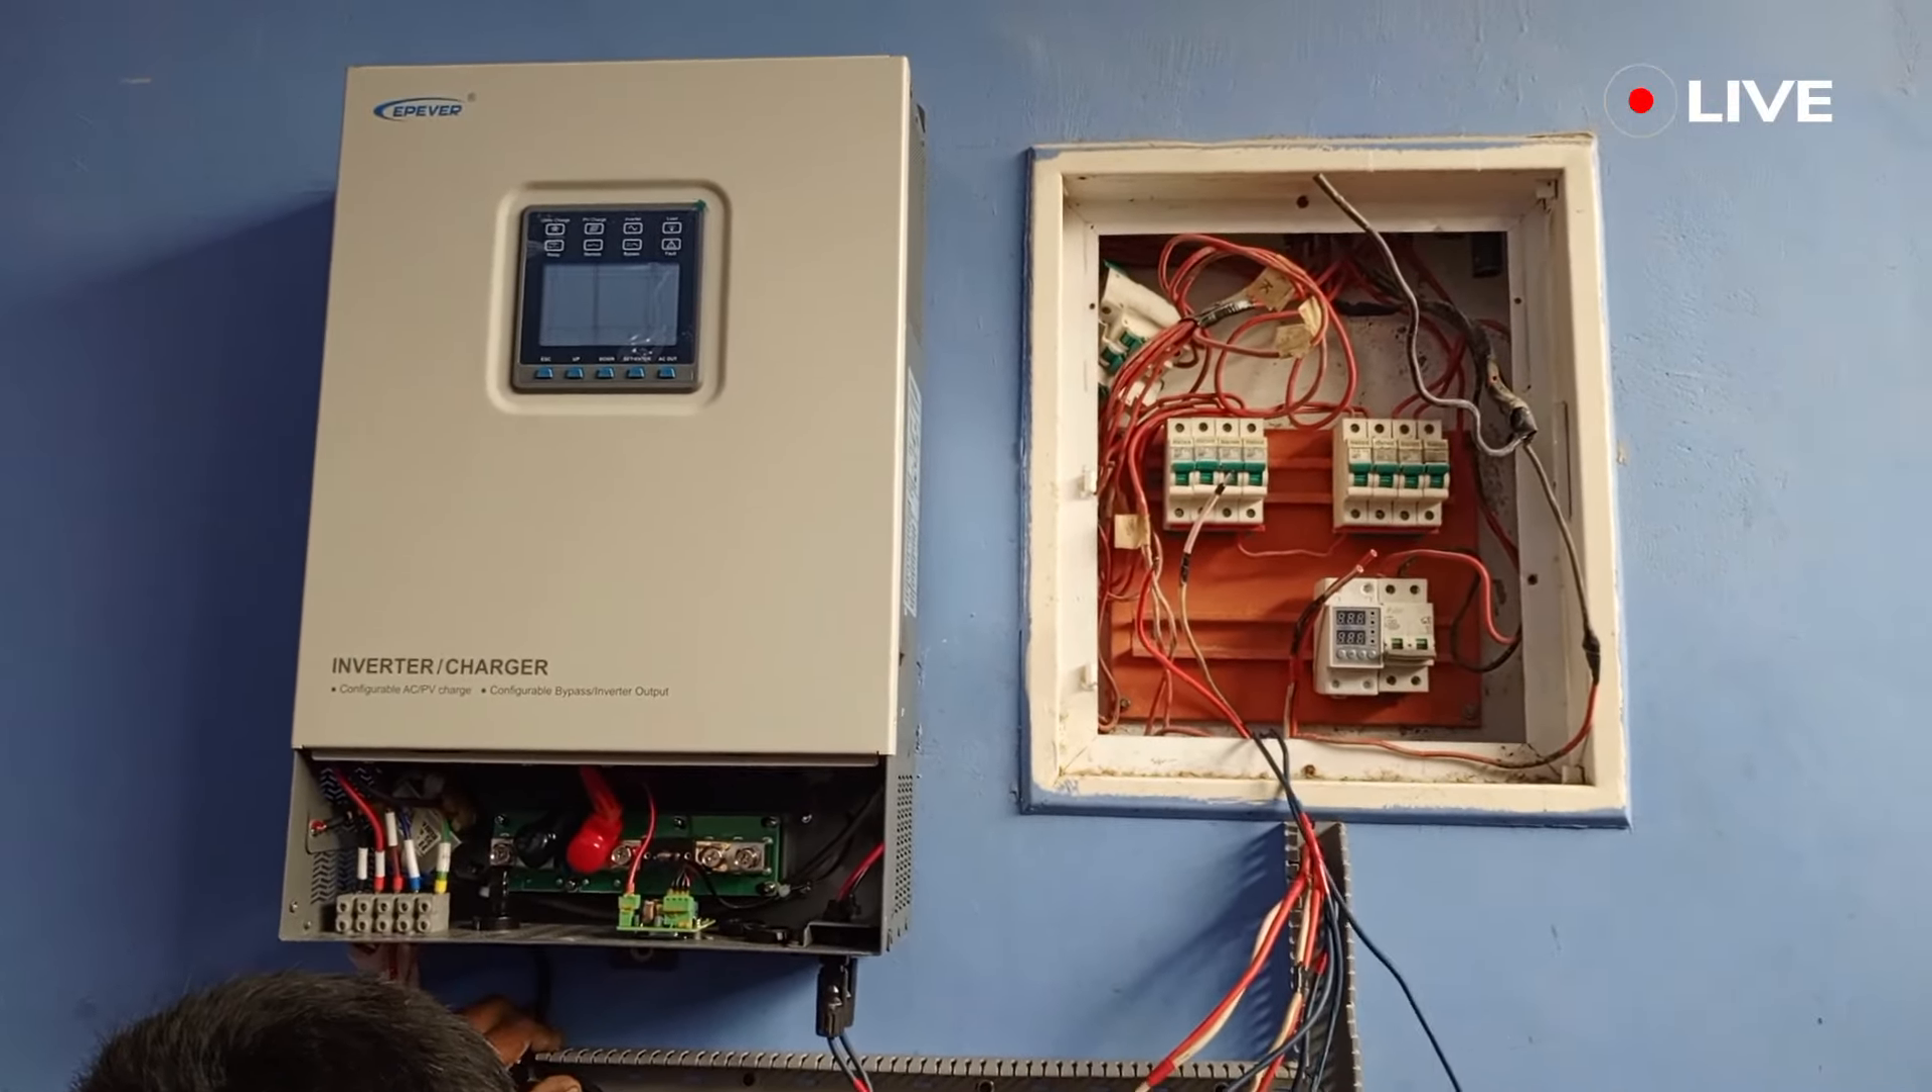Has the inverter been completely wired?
No.